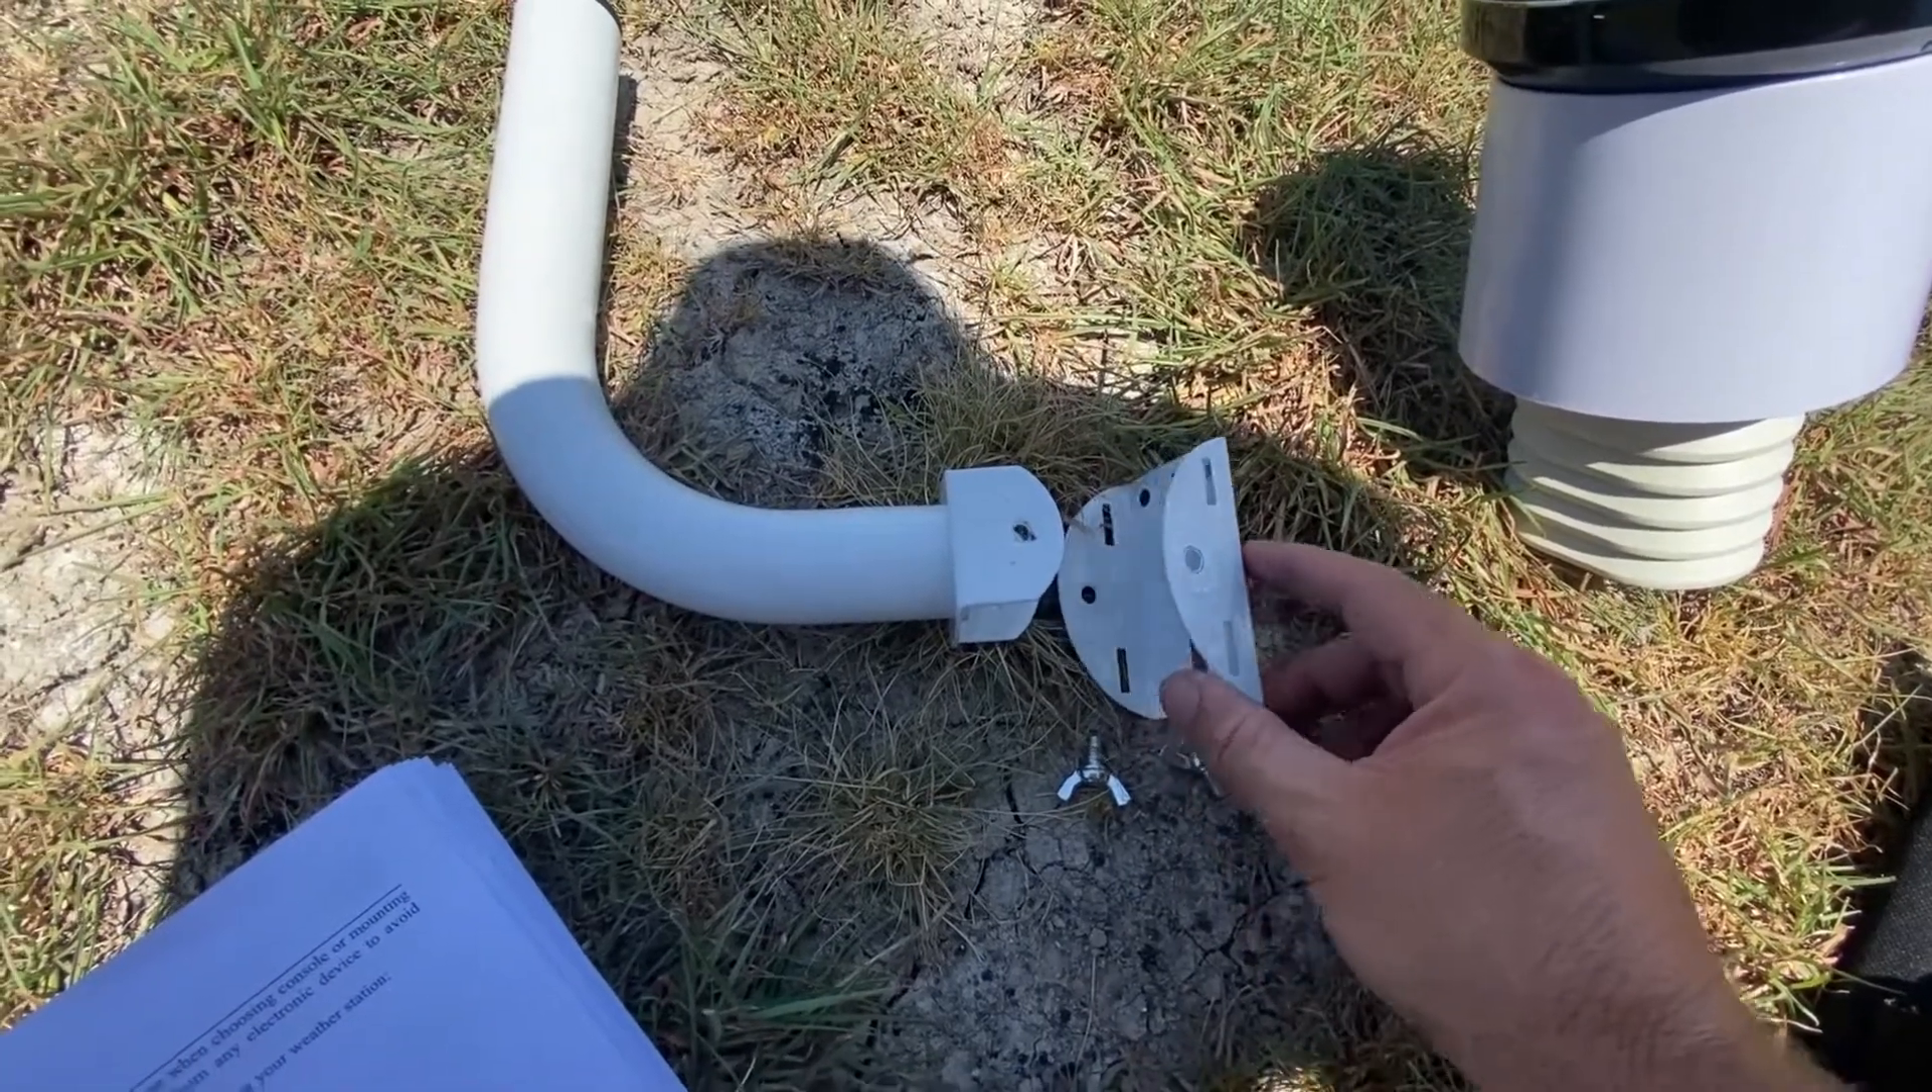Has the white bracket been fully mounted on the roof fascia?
No.